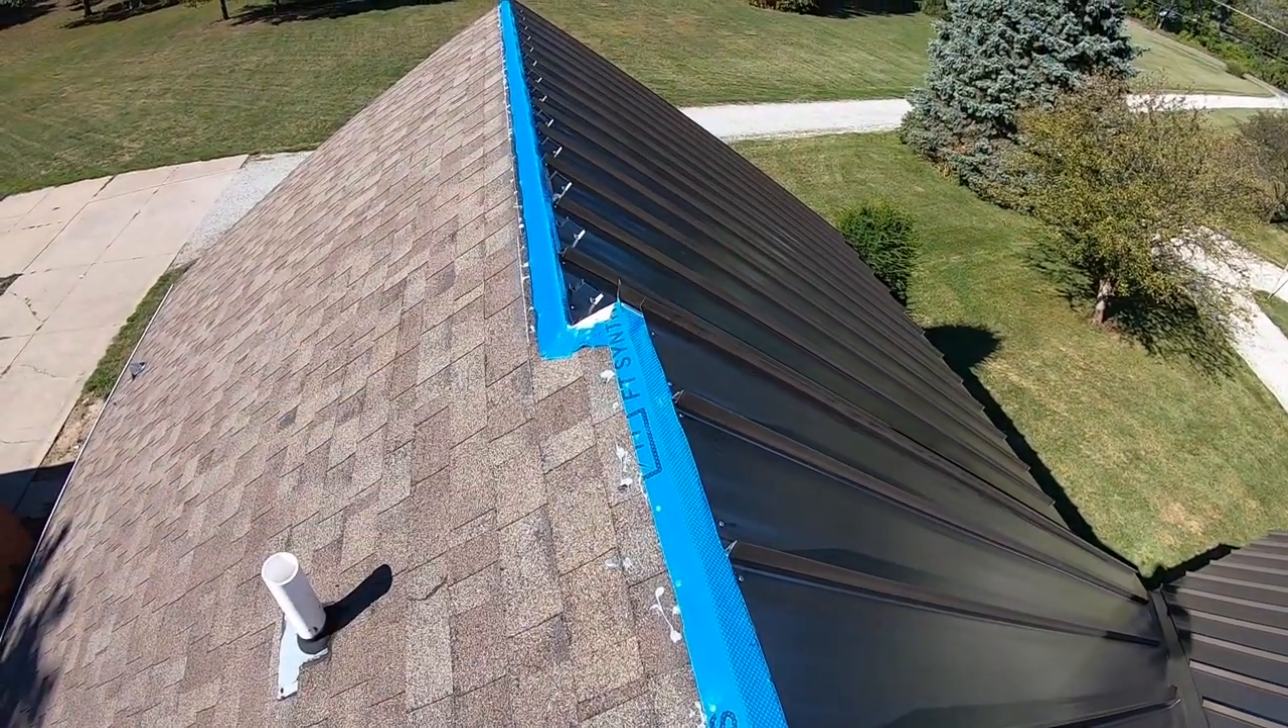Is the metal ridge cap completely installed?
No.